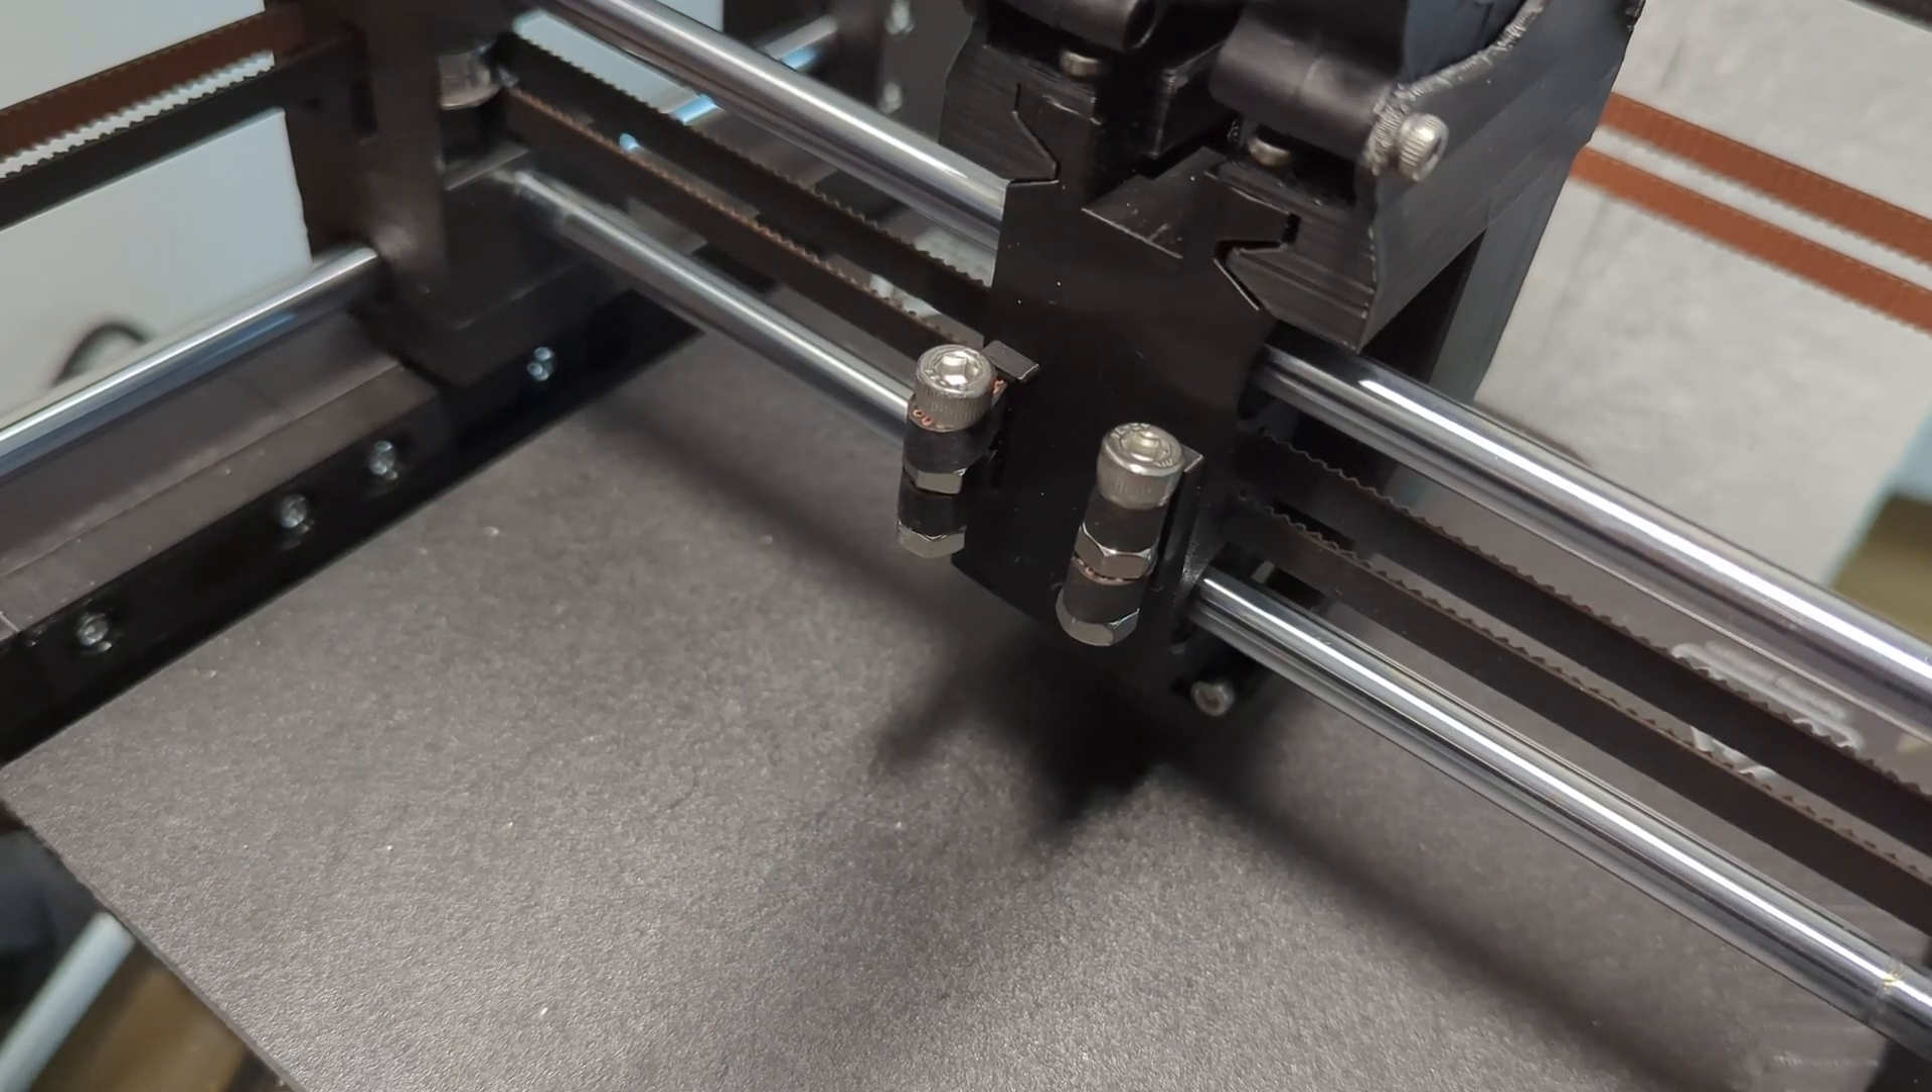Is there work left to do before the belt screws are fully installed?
No.